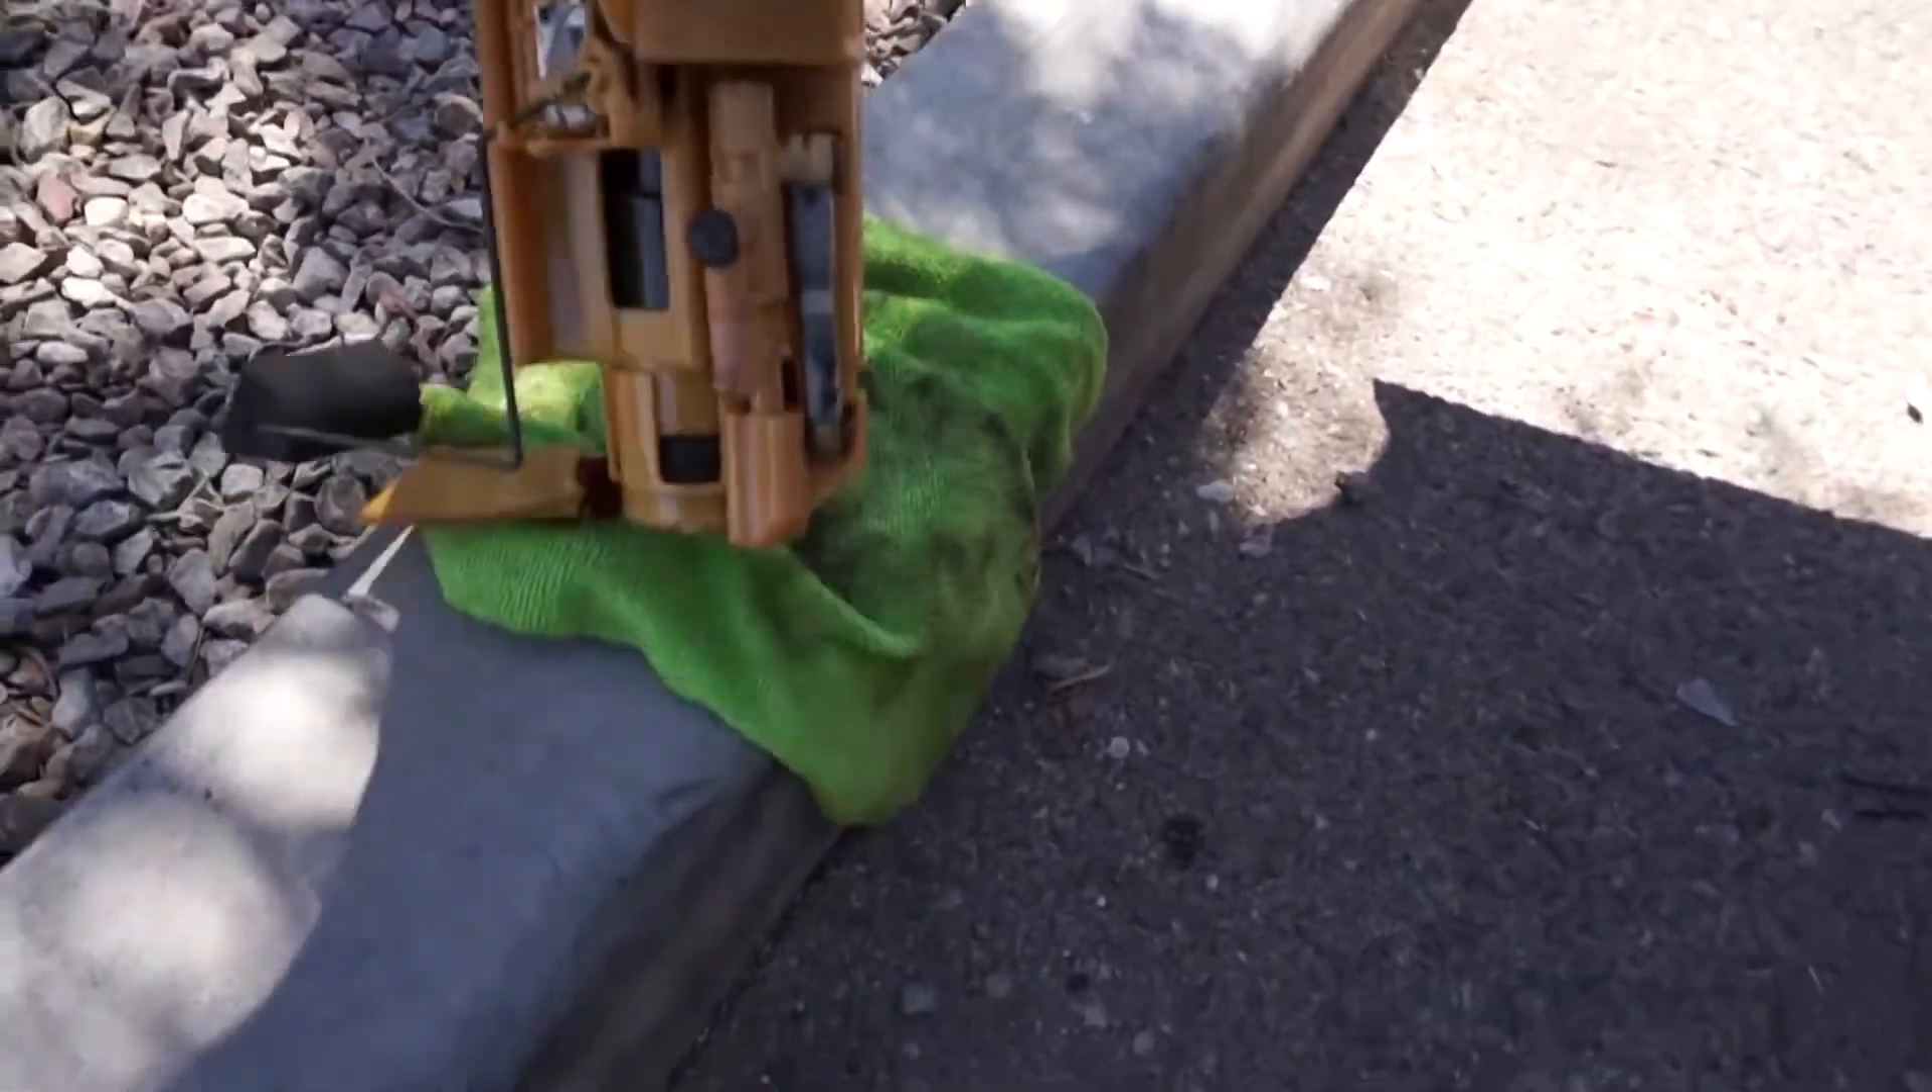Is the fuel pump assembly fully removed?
Yes.